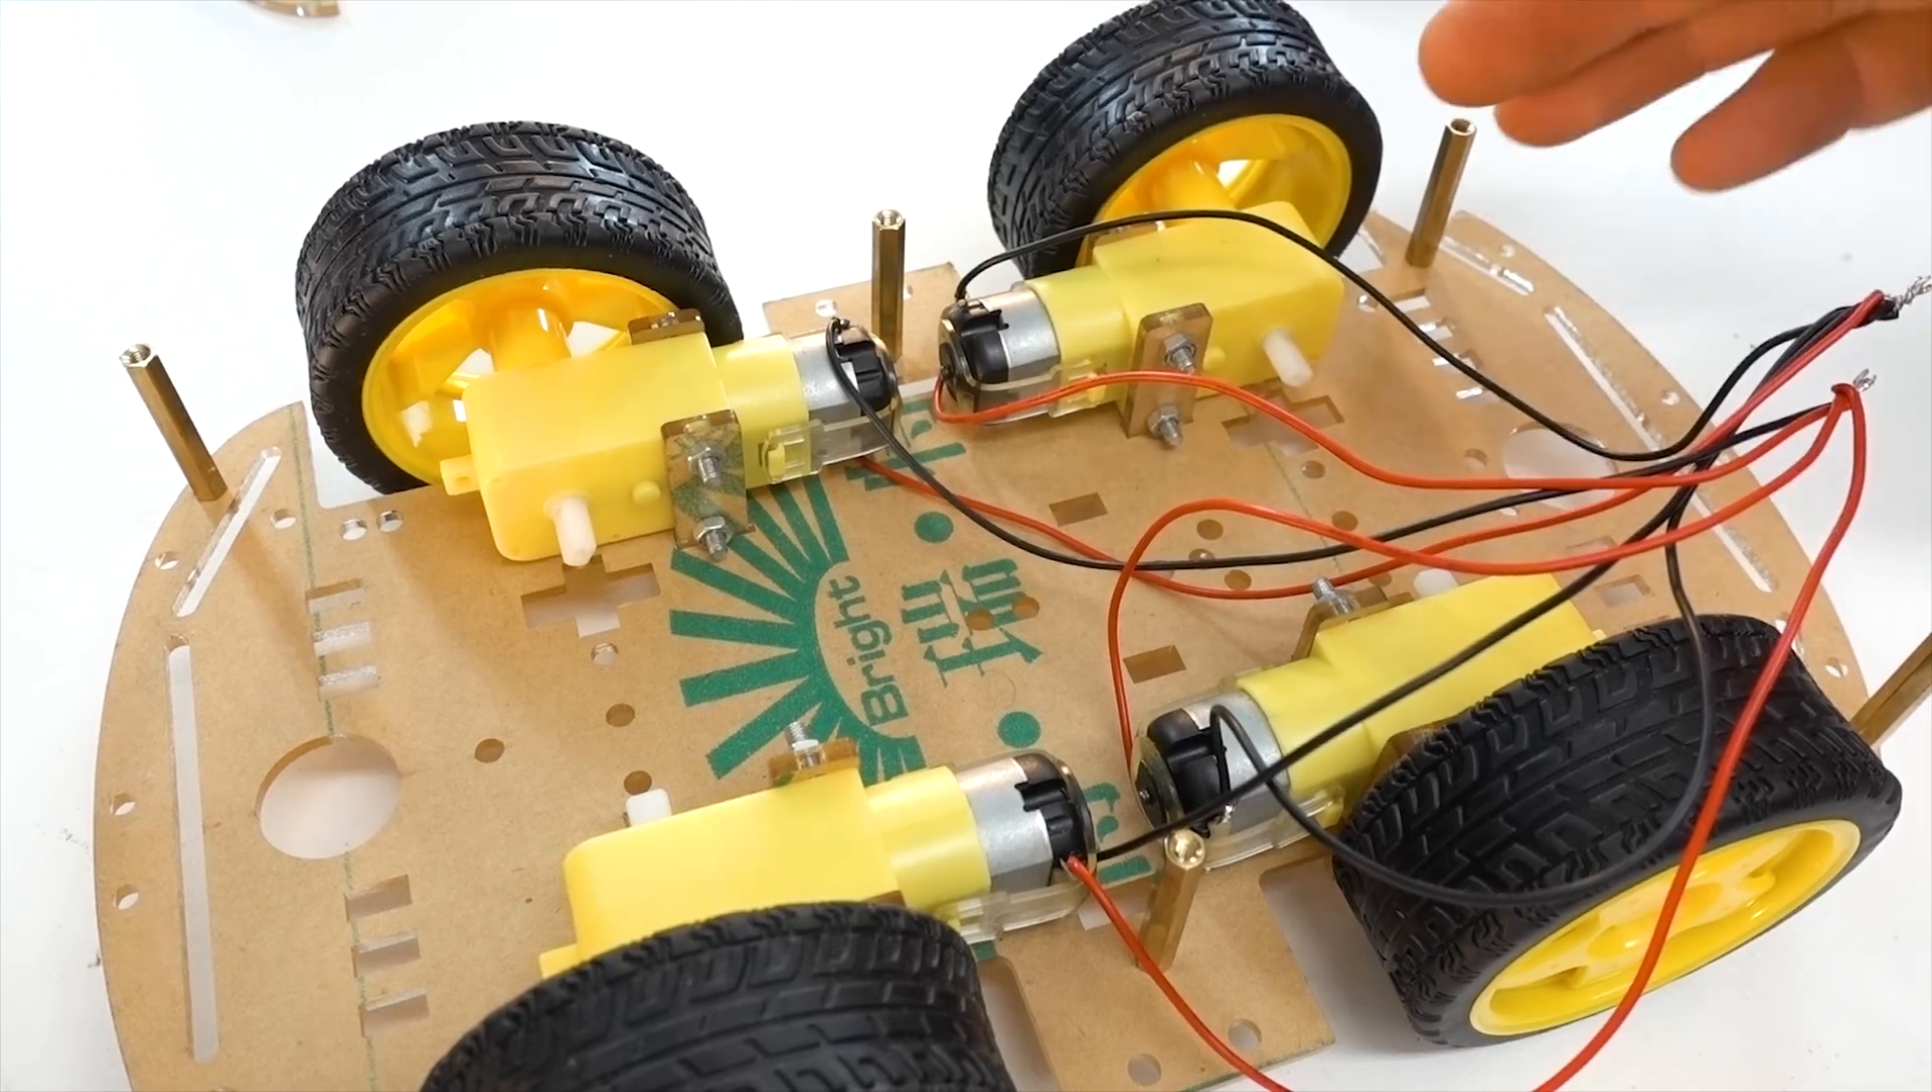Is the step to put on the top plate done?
No.